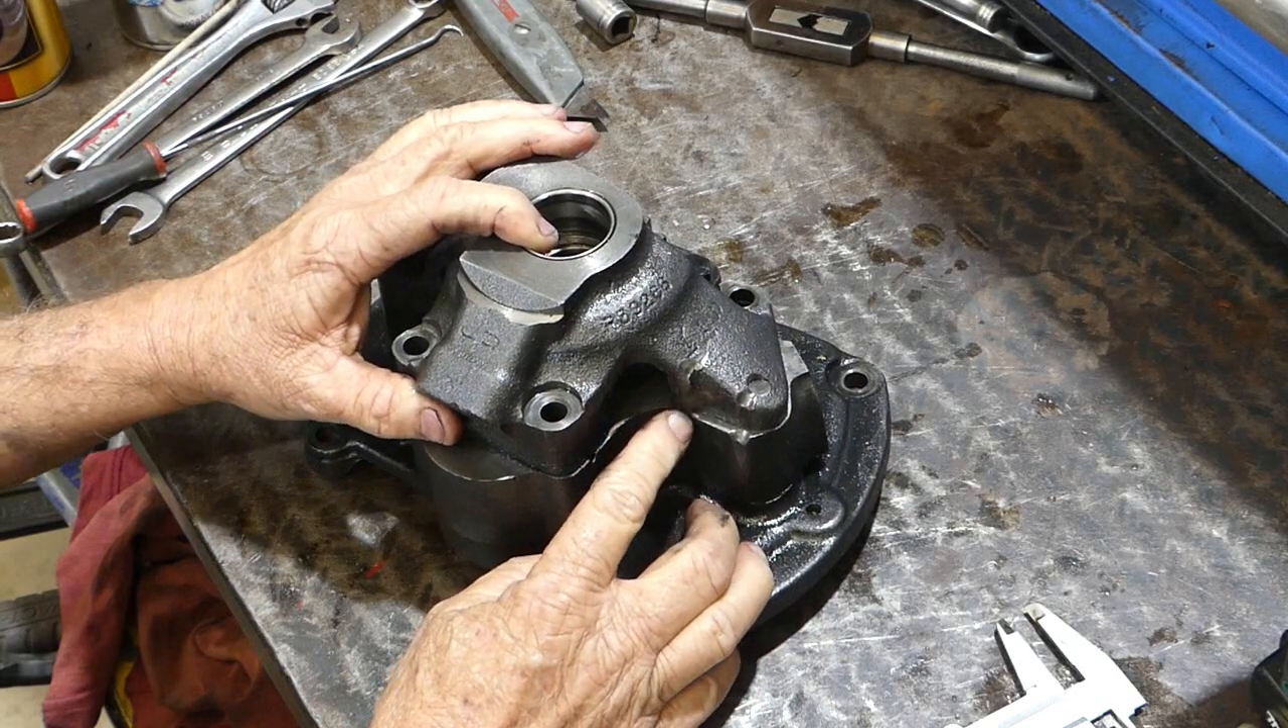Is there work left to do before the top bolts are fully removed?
No.